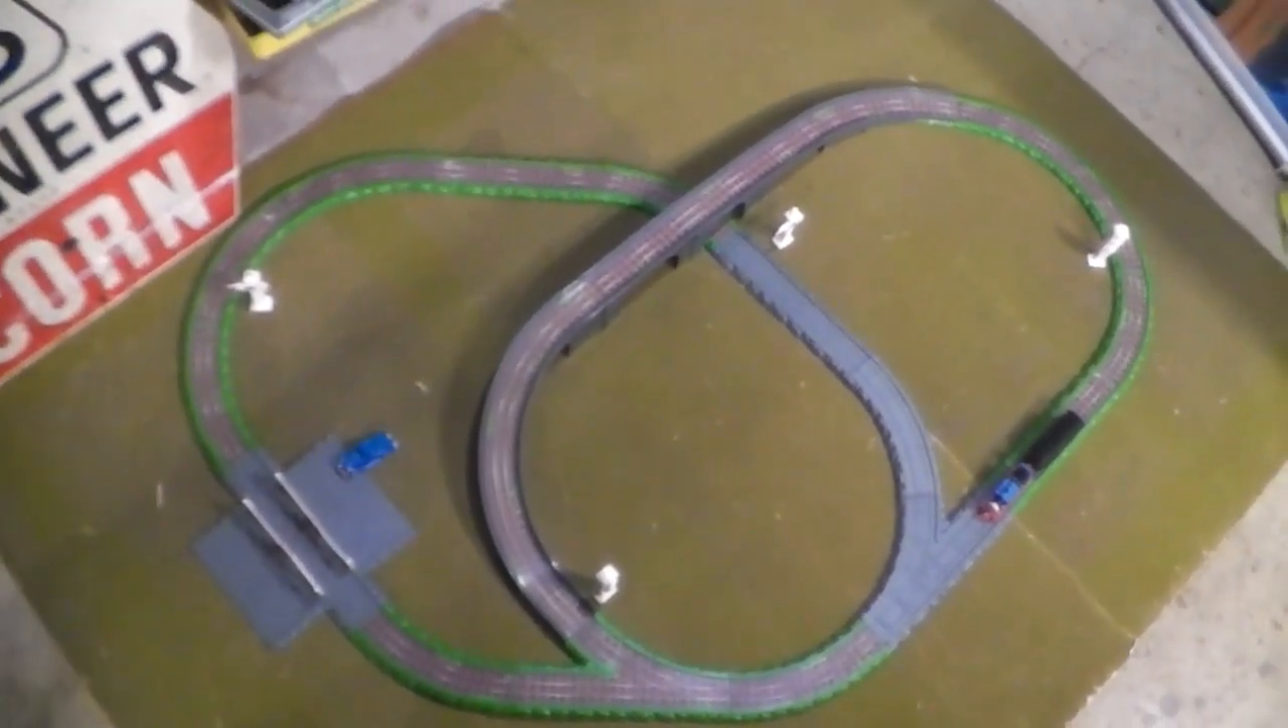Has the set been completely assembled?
Yes.